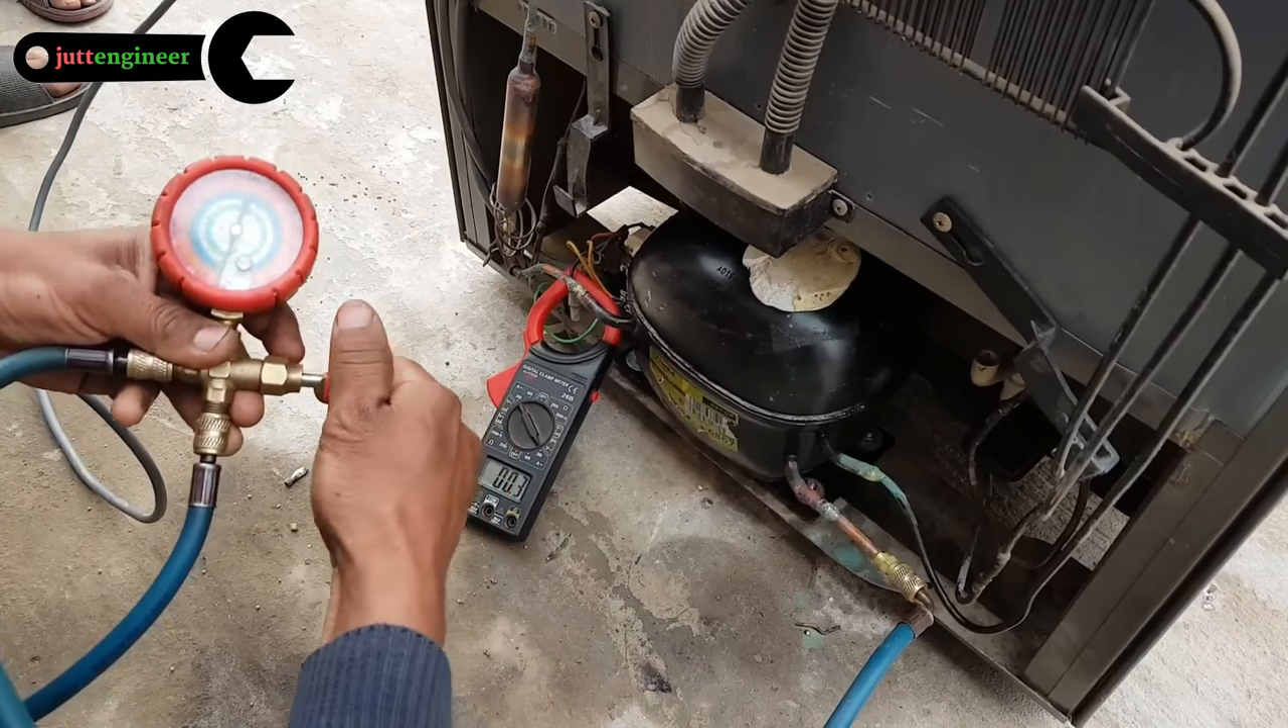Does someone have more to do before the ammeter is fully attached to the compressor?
No.